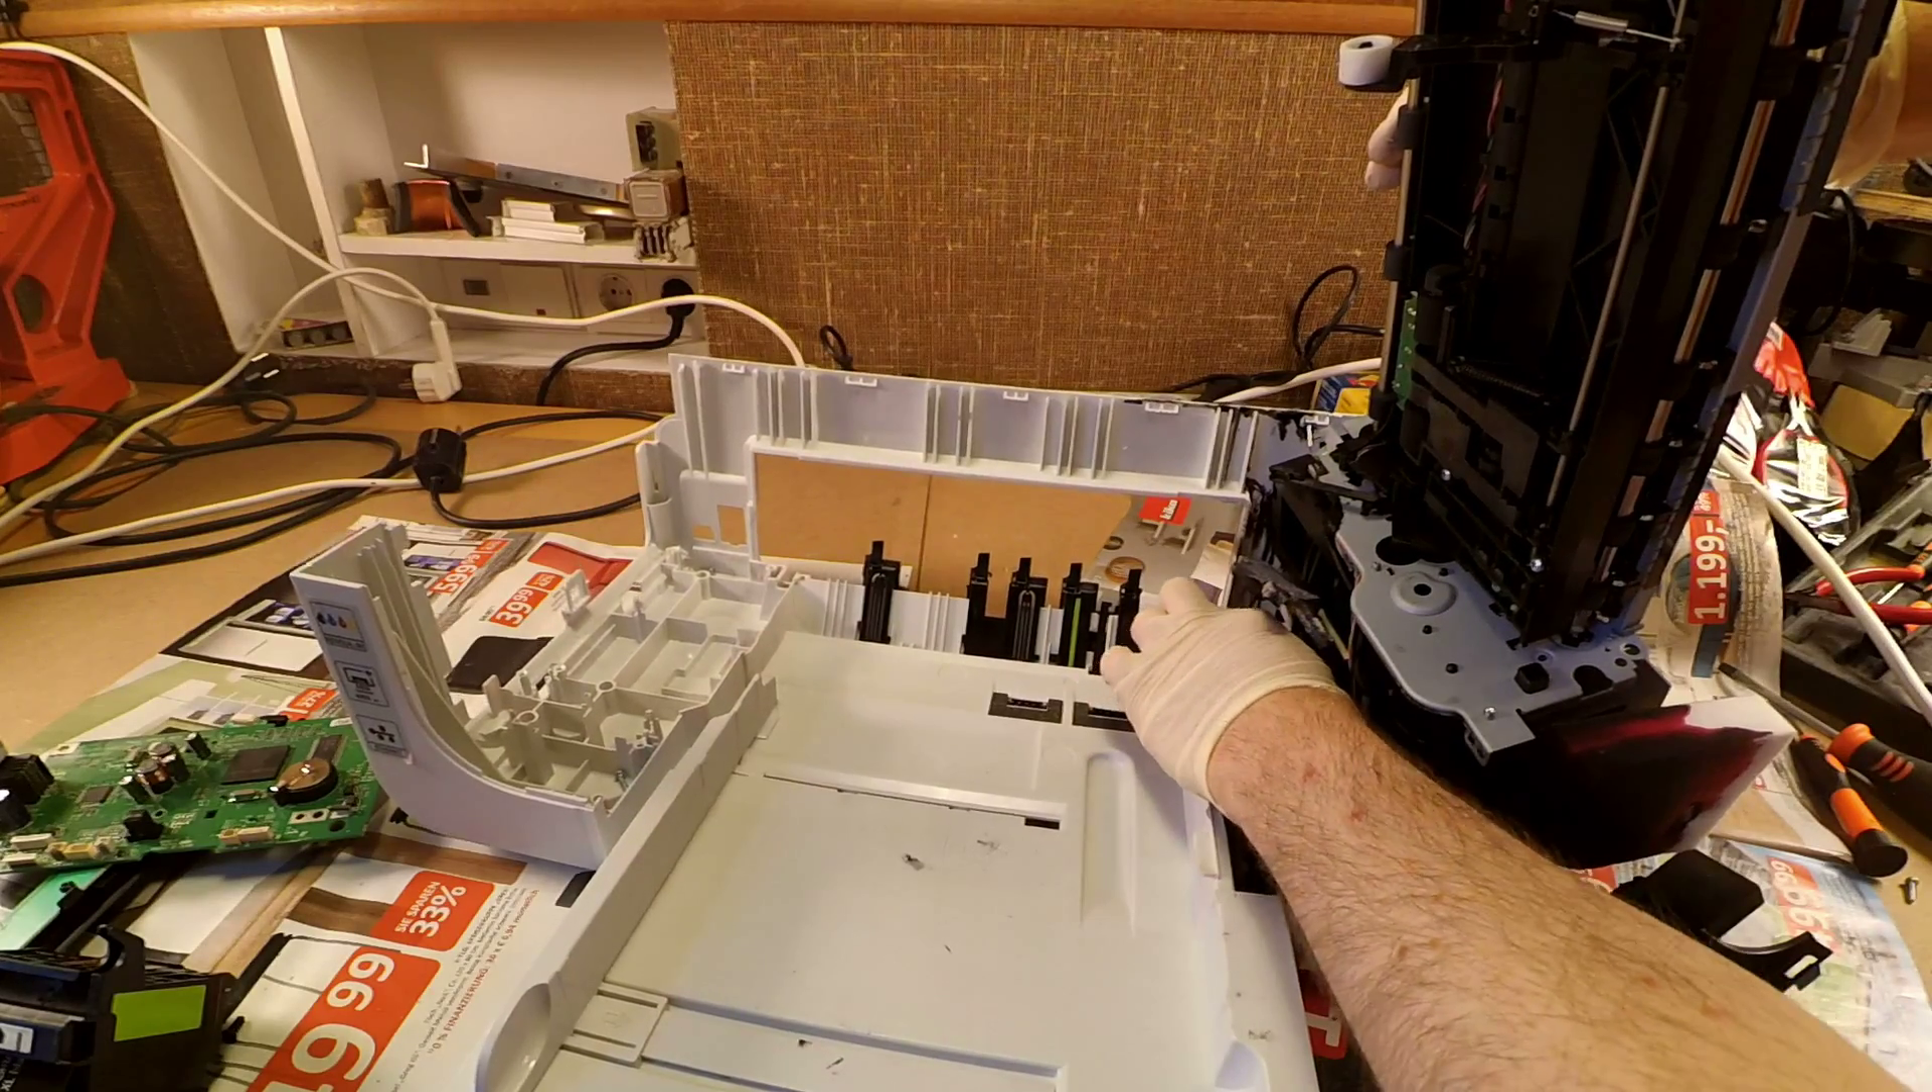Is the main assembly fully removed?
No.